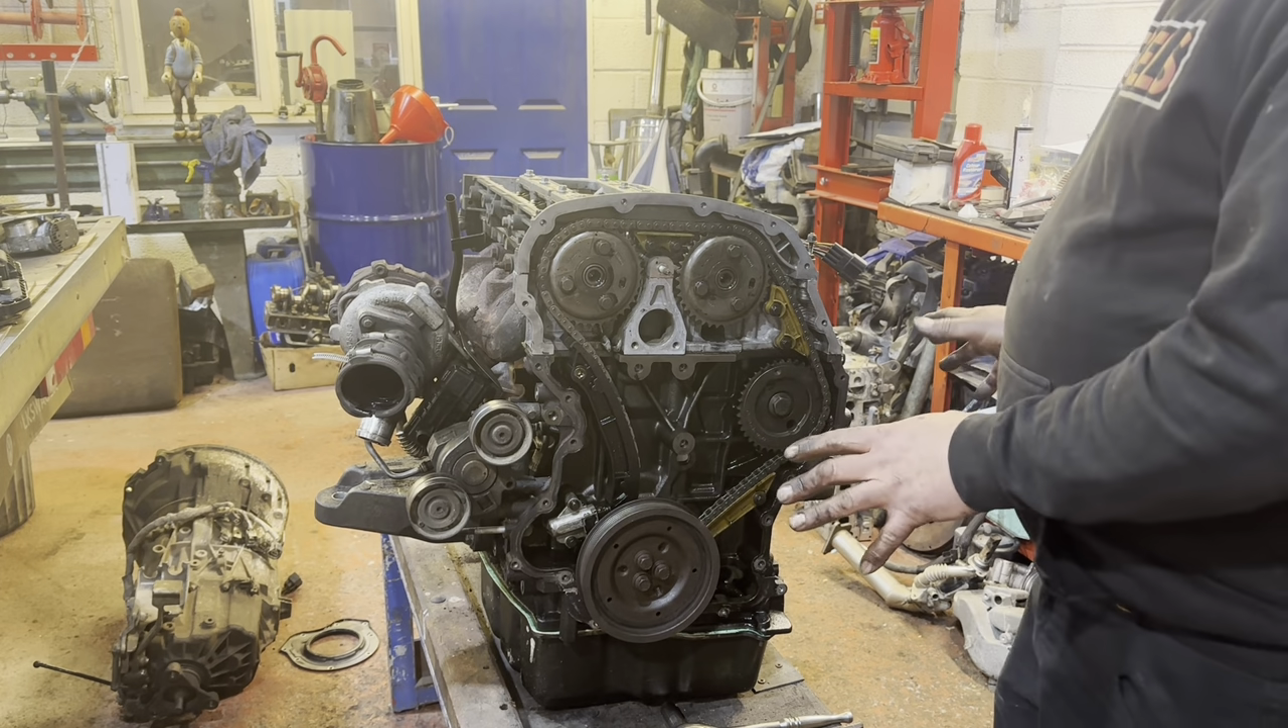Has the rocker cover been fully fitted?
No.